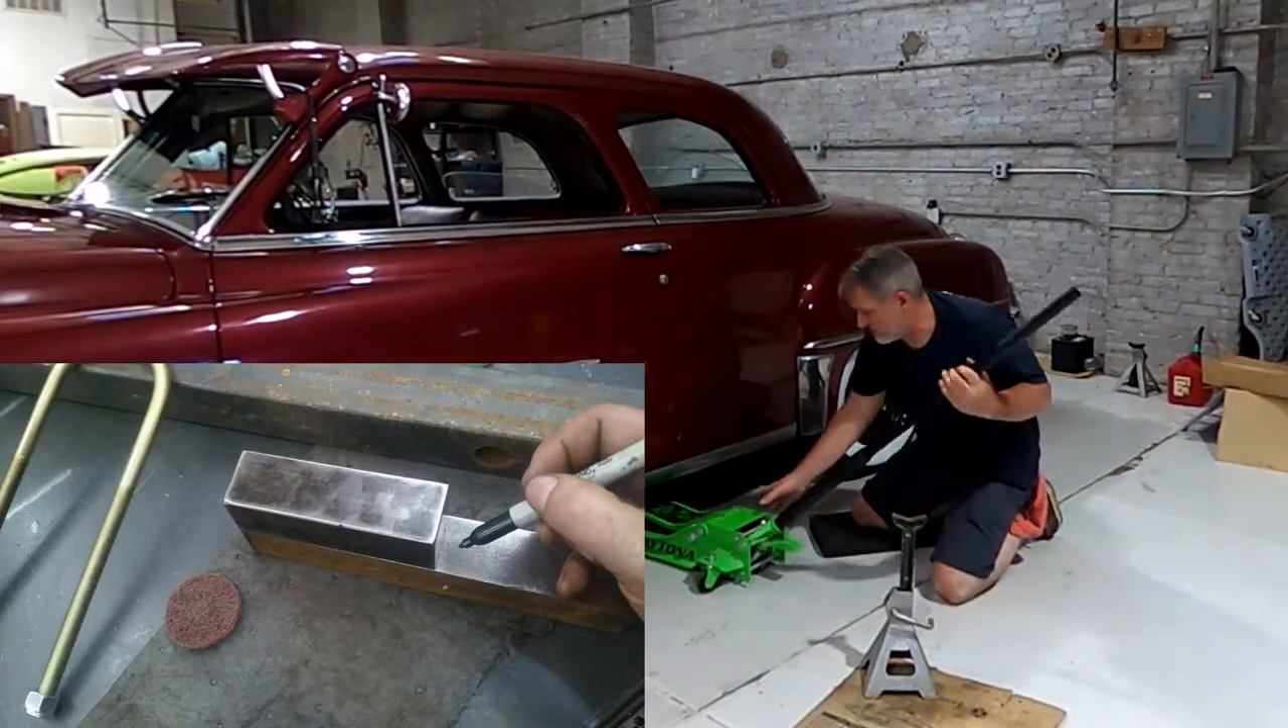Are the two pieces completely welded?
No.